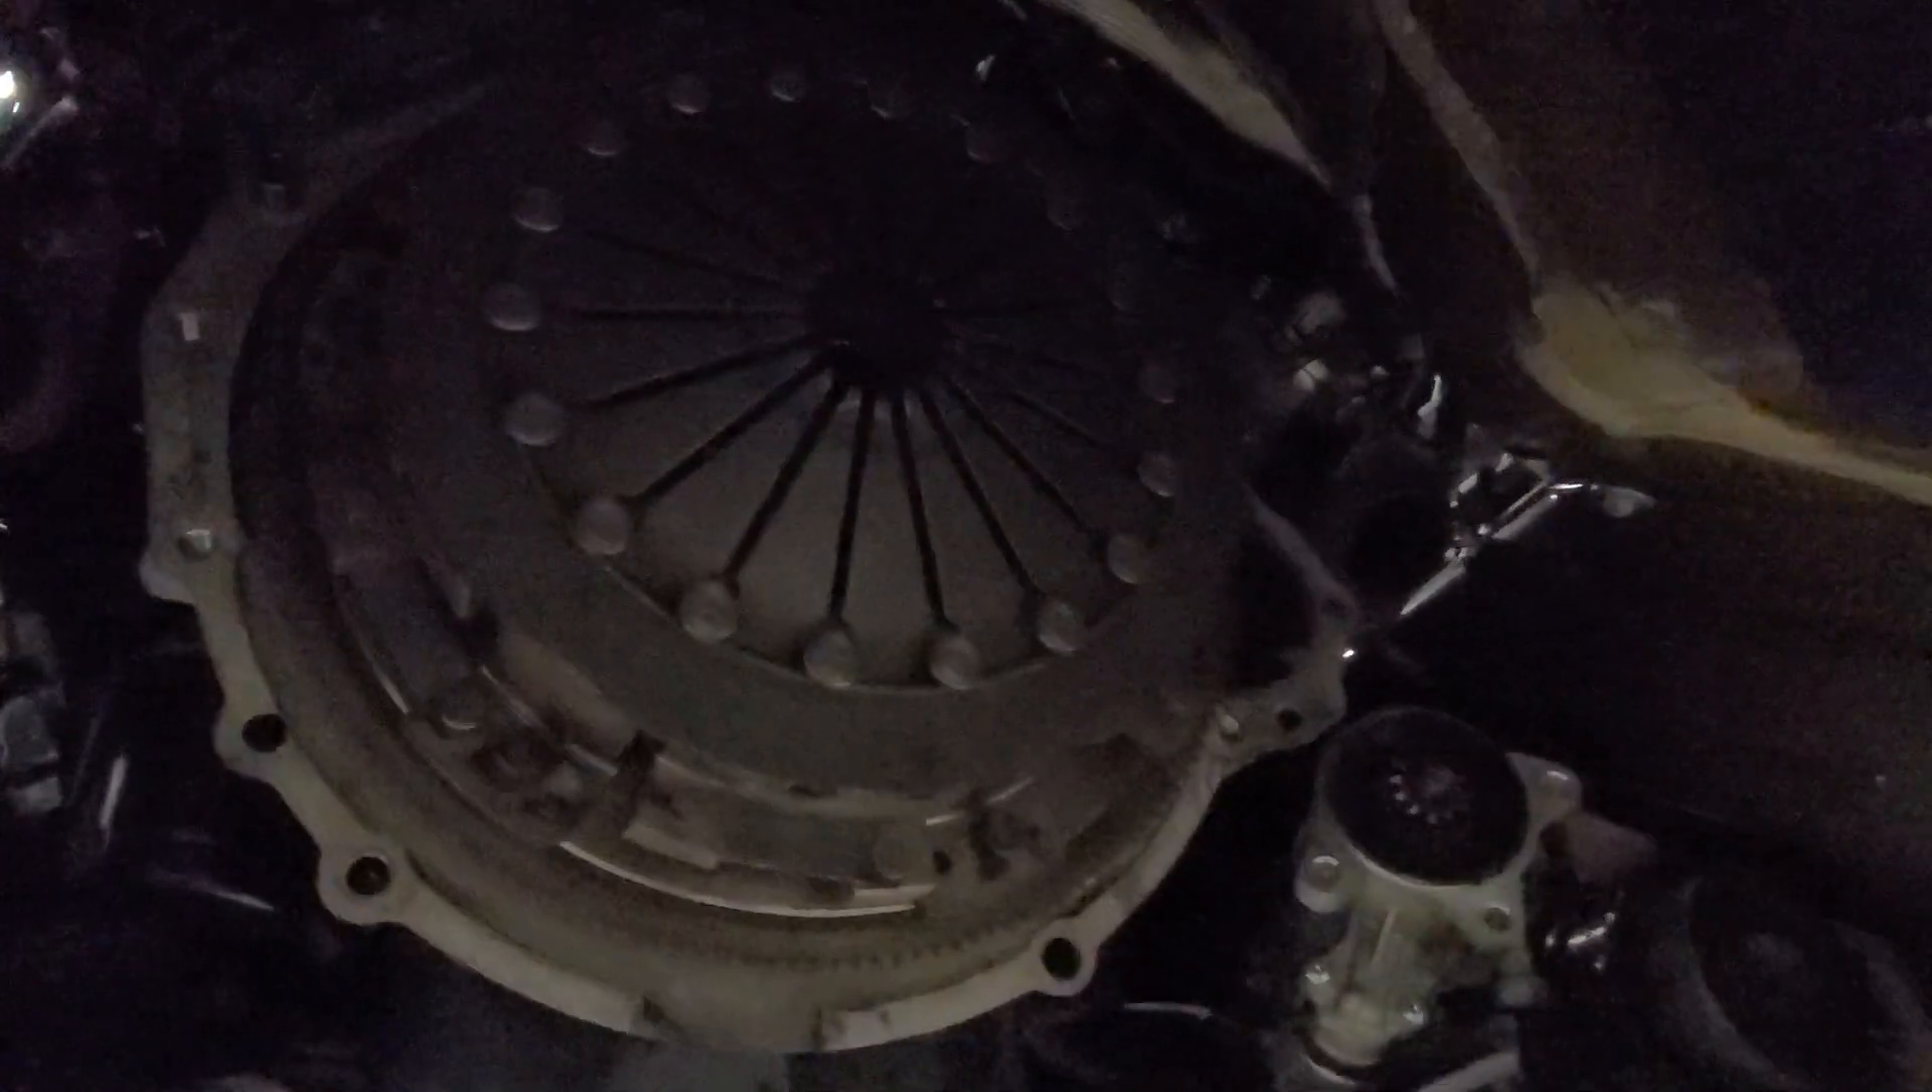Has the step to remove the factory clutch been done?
No.